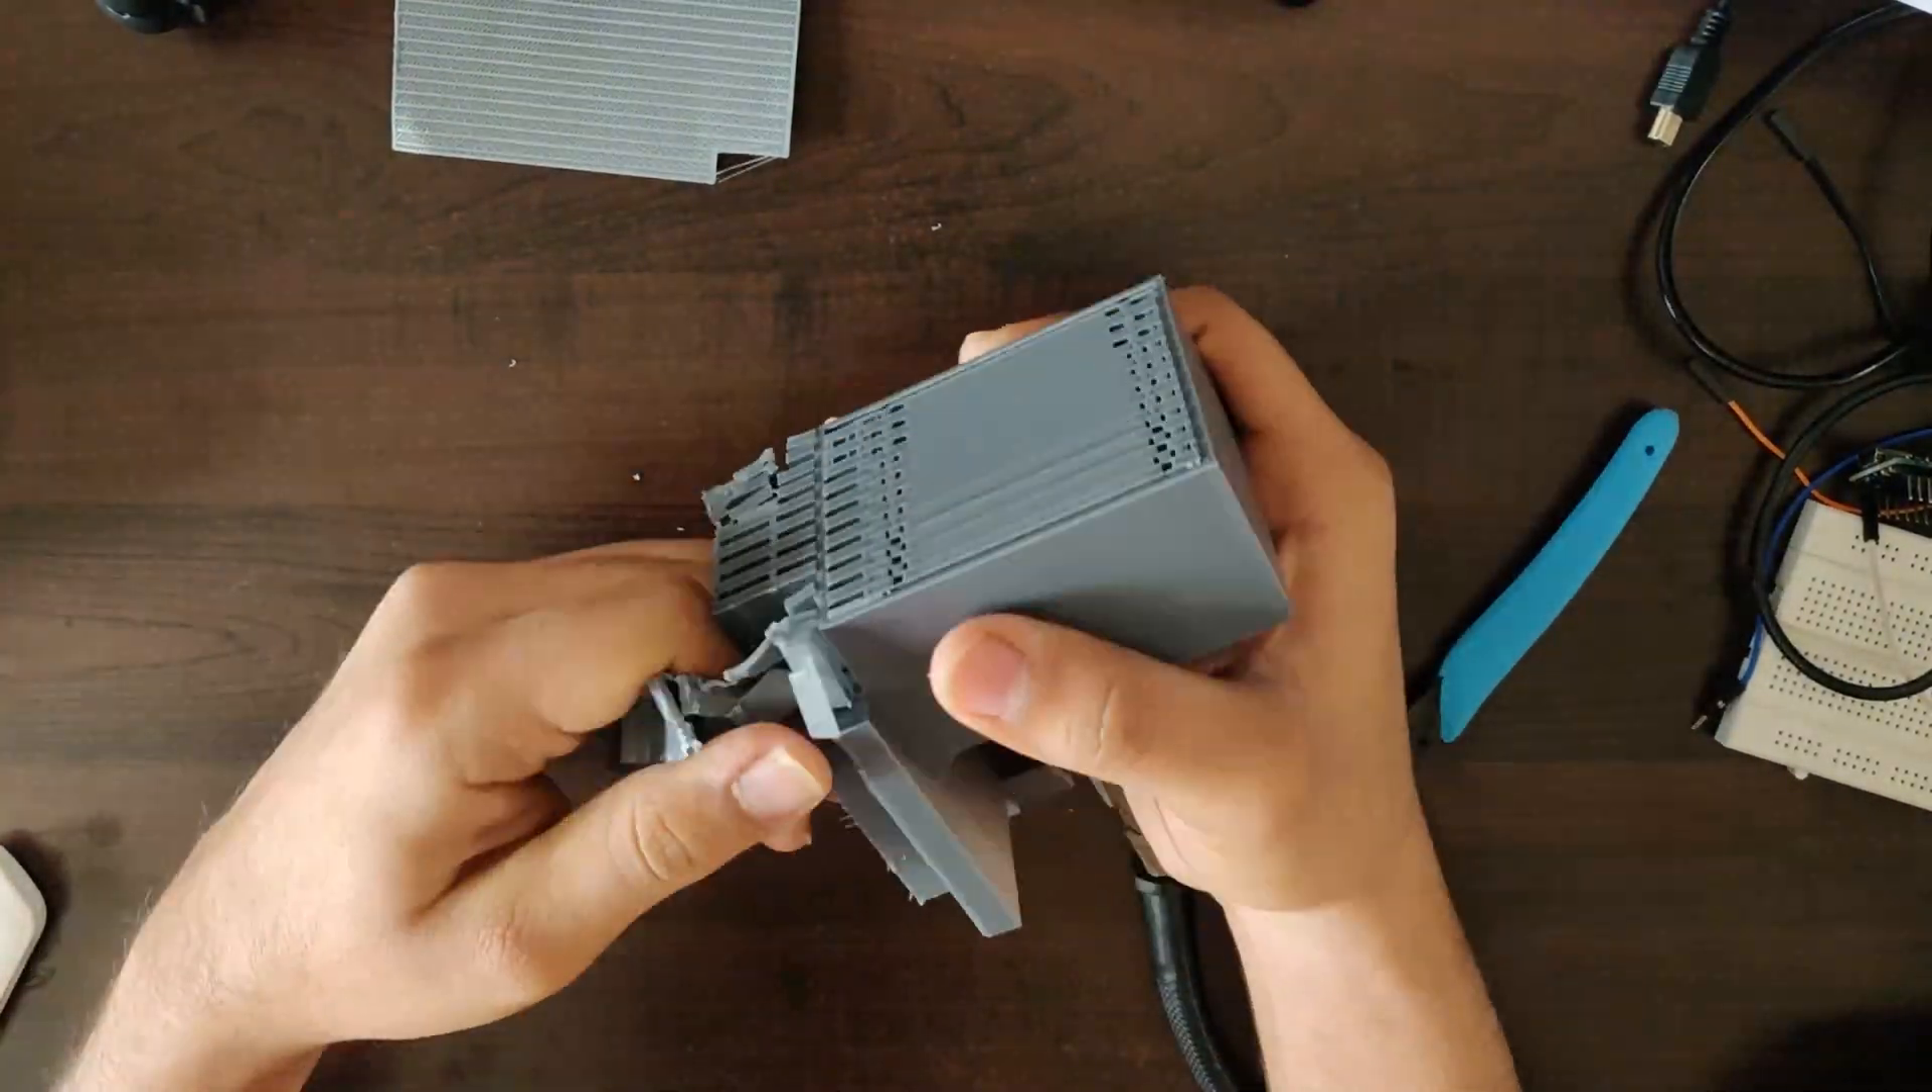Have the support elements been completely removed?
No.